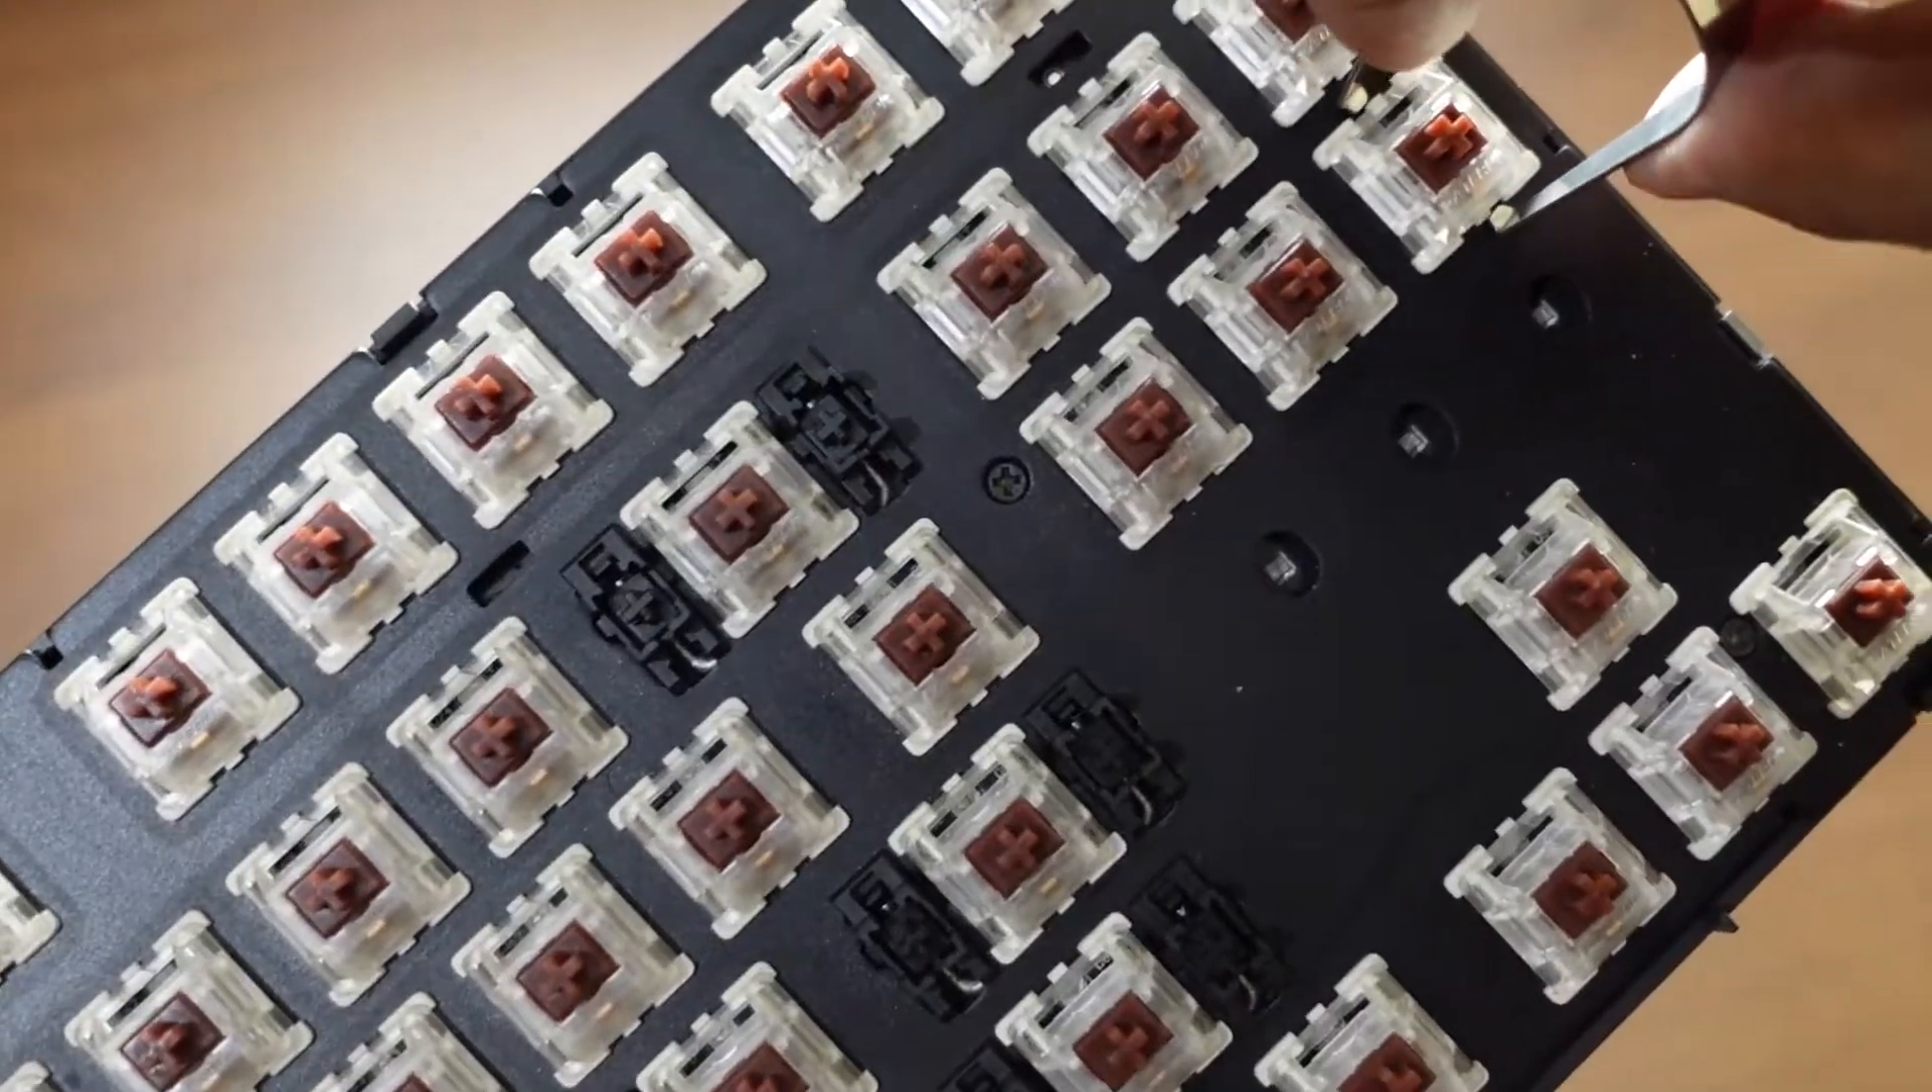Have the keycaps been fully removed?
Yes.